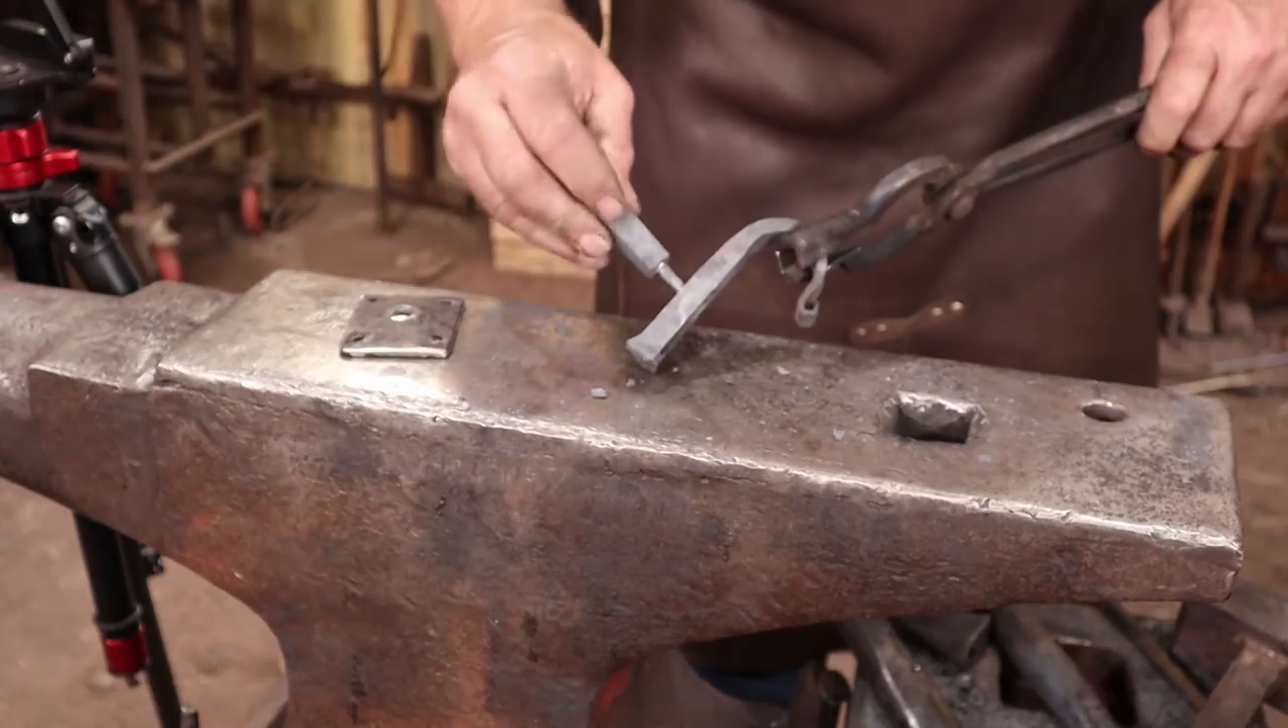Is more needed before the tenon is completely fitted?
Yes.